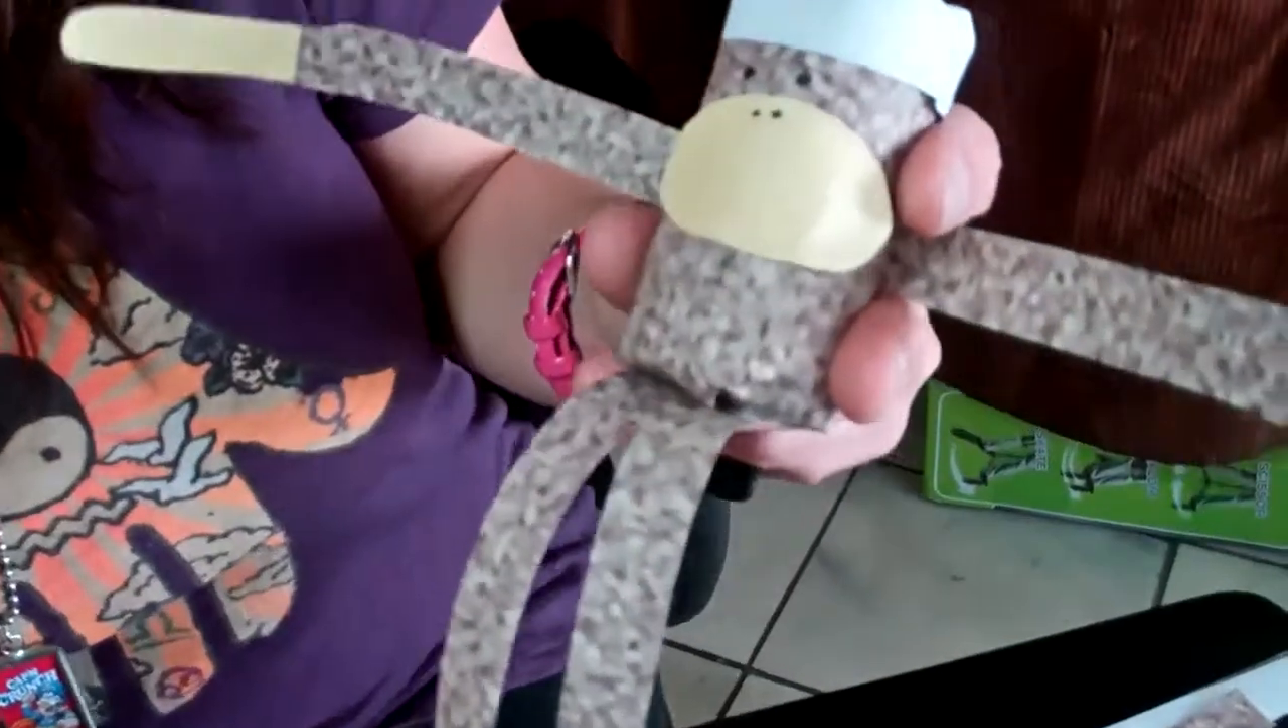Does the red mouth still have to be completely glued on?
Yes.